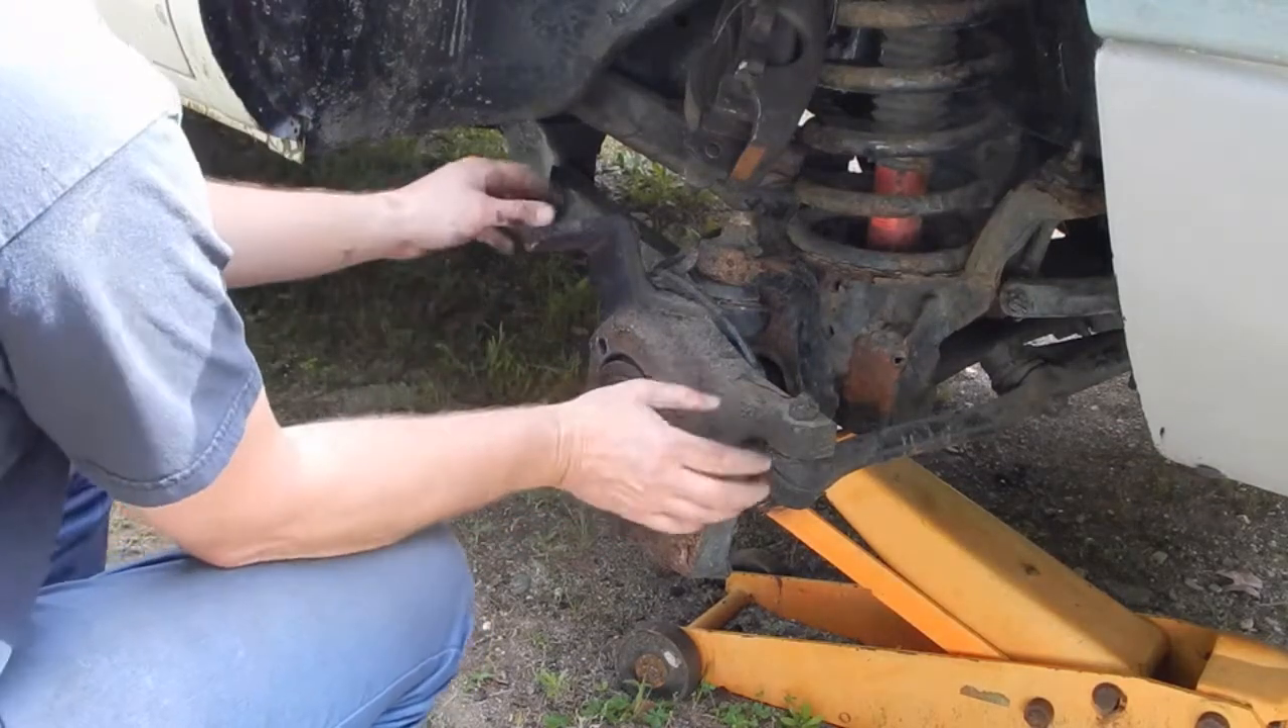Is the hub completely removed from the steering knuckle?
Yes.